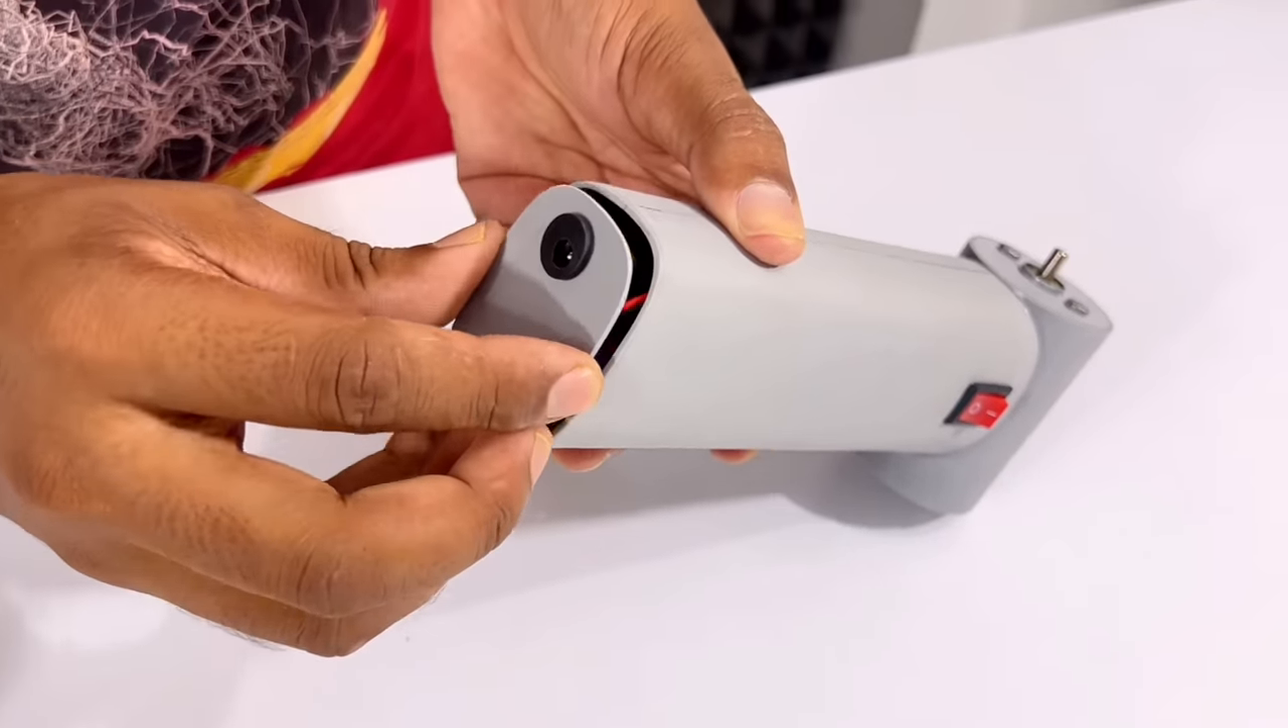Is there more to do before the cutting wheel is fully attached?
Yes.